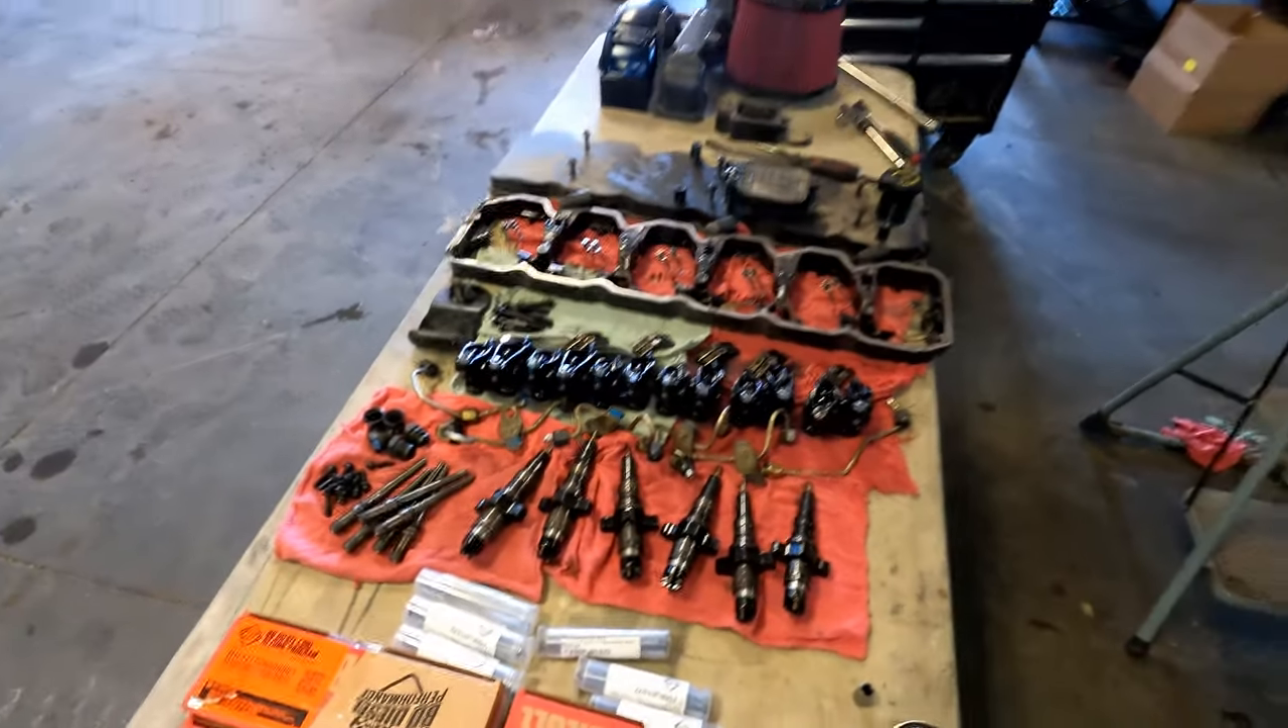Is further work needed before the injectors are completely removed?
No.